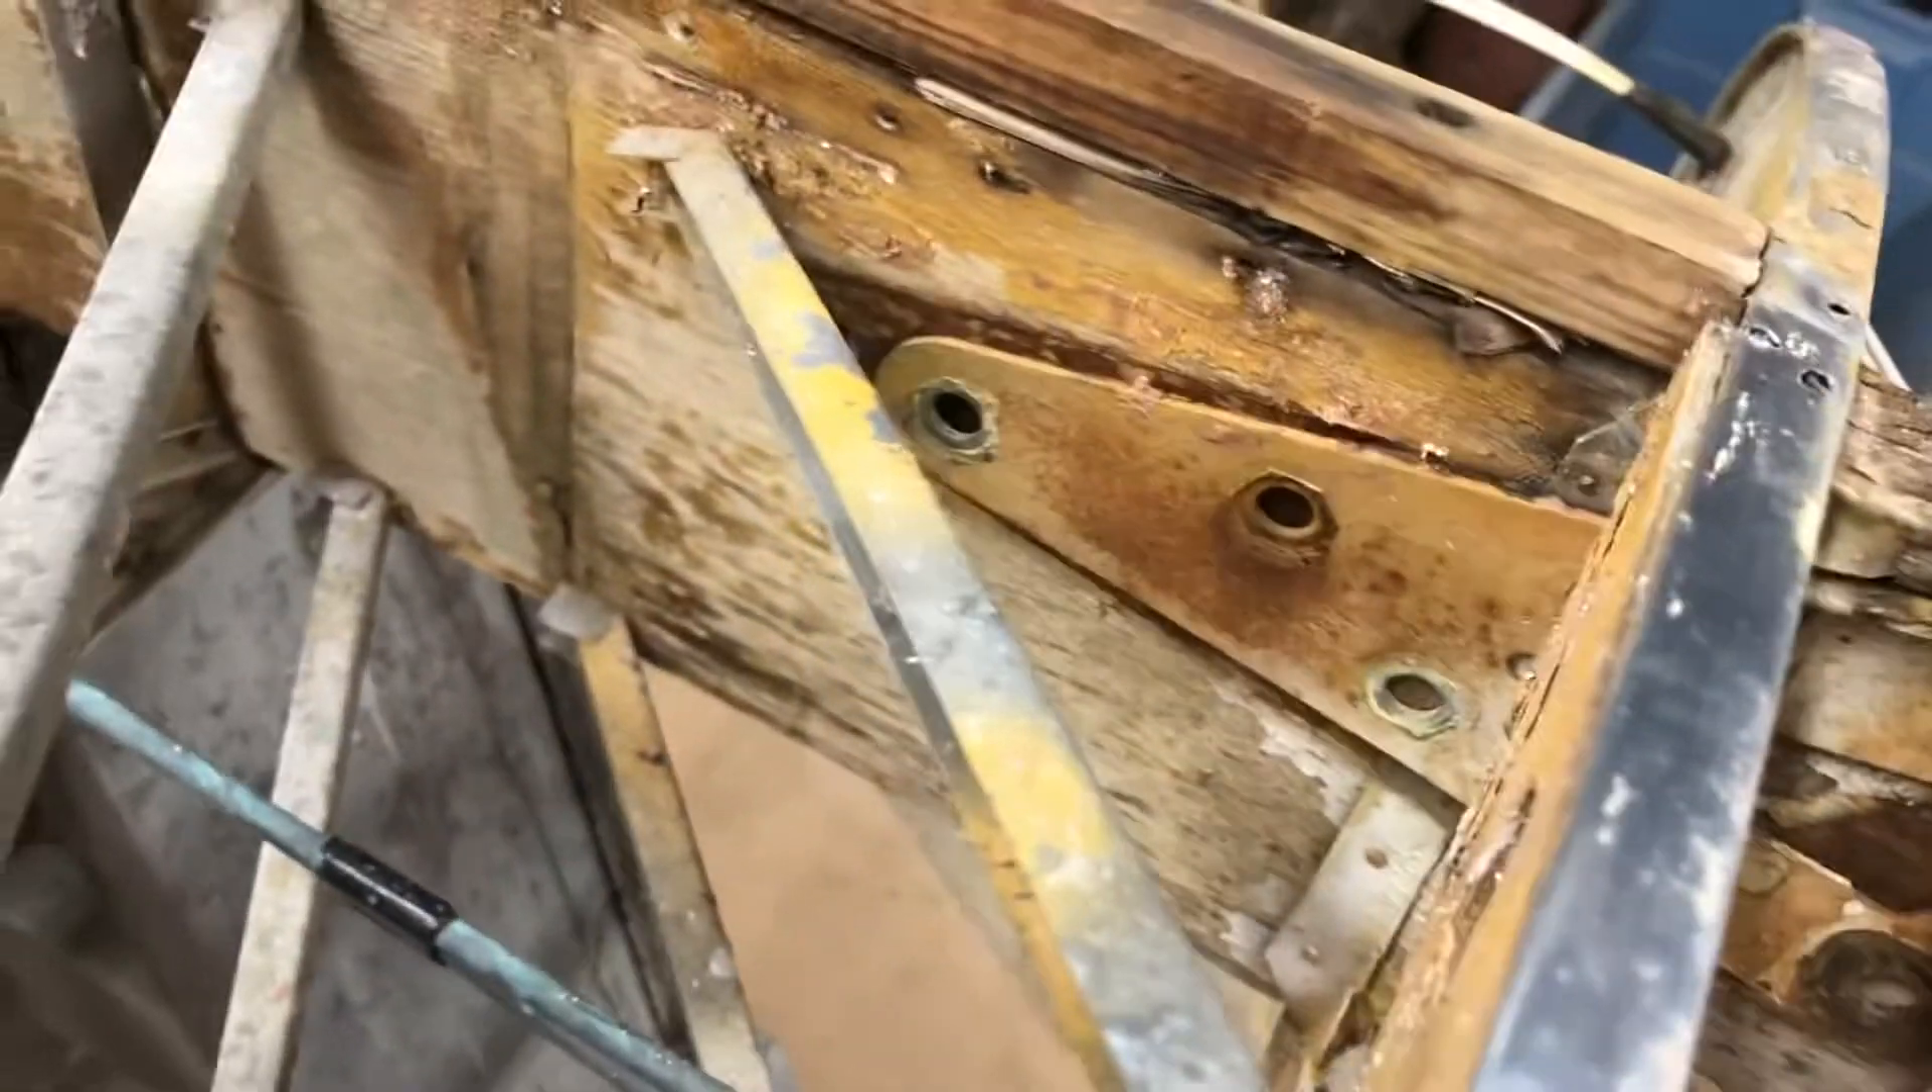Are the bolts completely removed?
Yes.